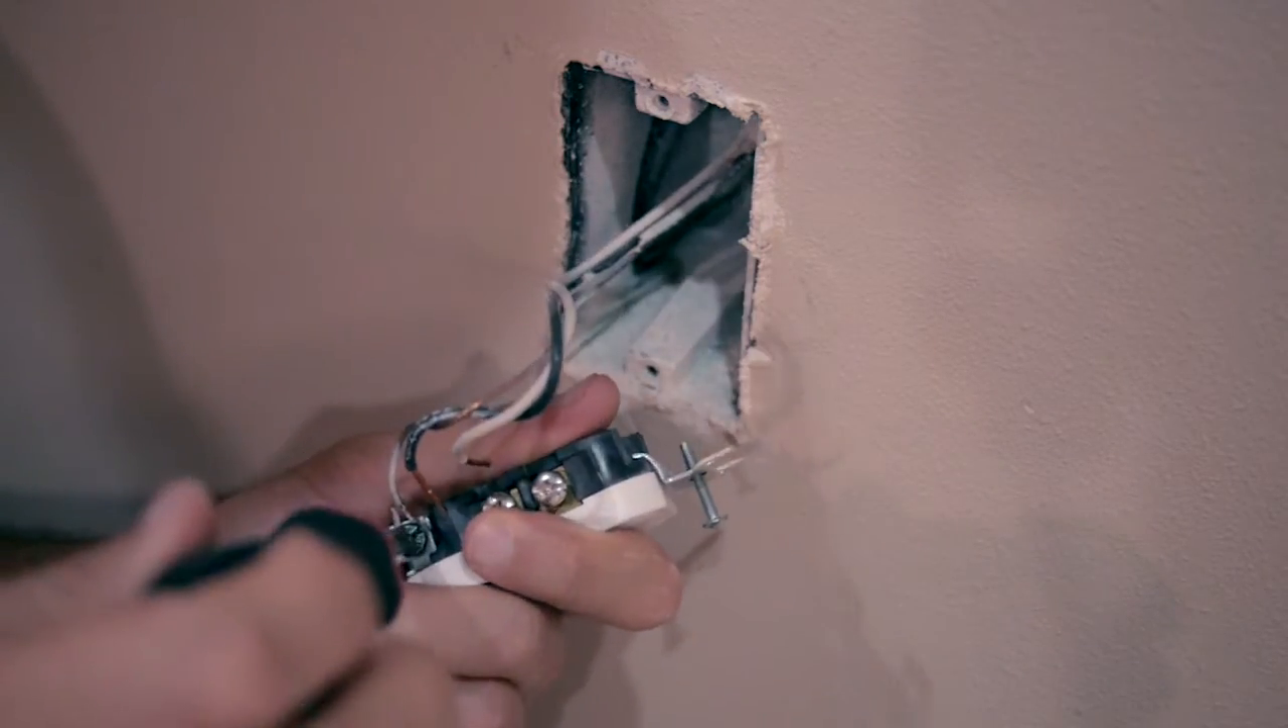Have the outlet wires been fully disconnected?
No.